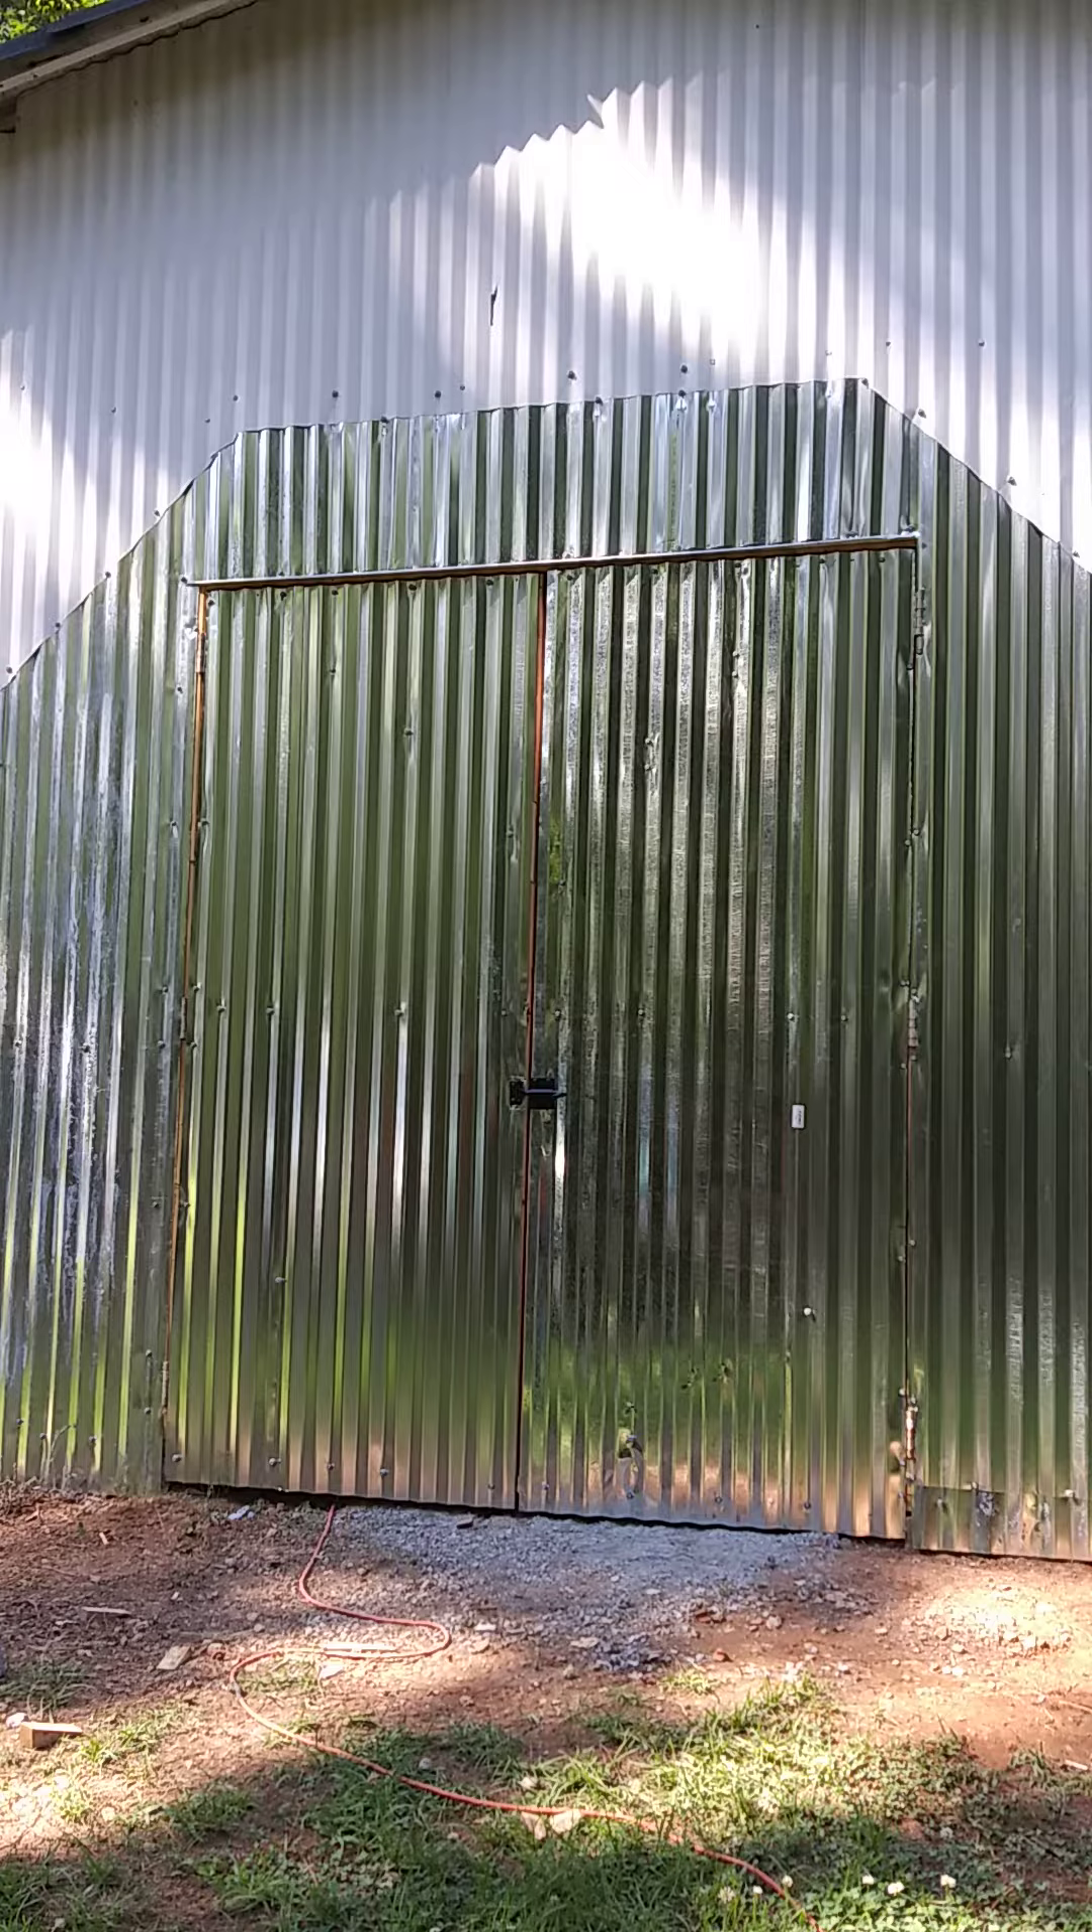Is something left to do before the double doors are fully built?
No.